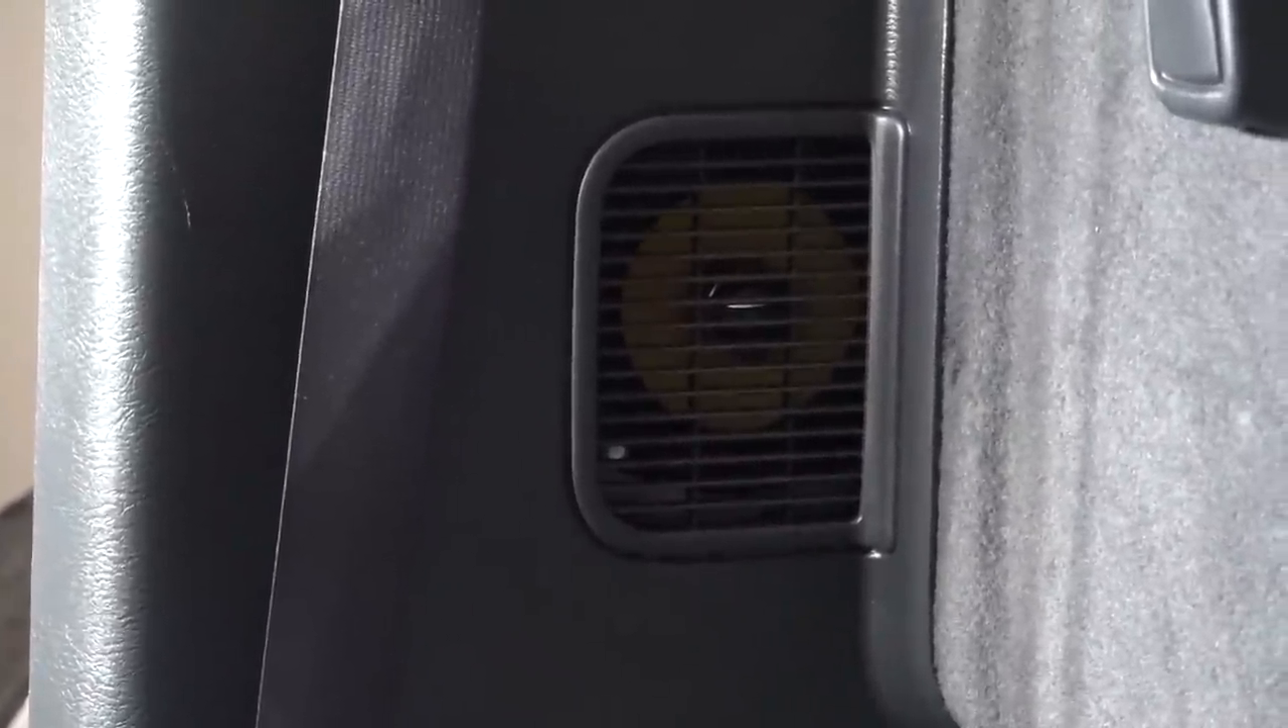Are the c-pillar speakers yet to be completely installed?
No.